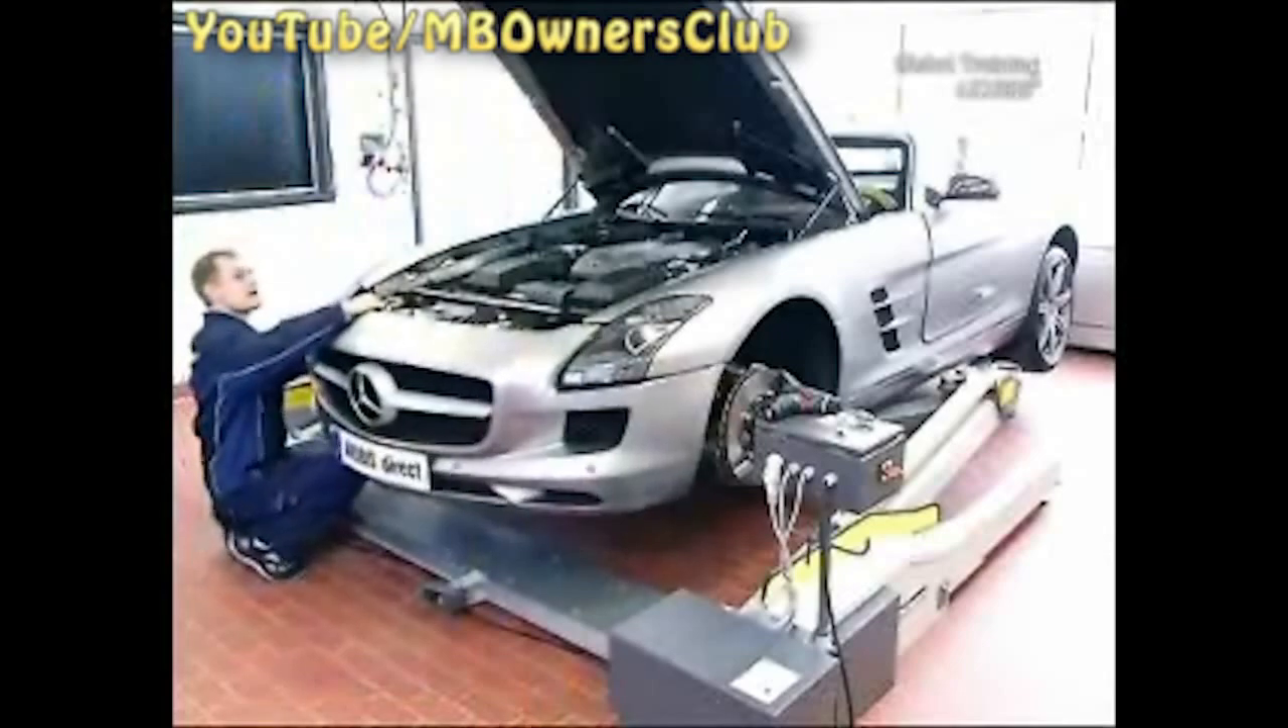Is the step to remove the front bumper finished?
No.